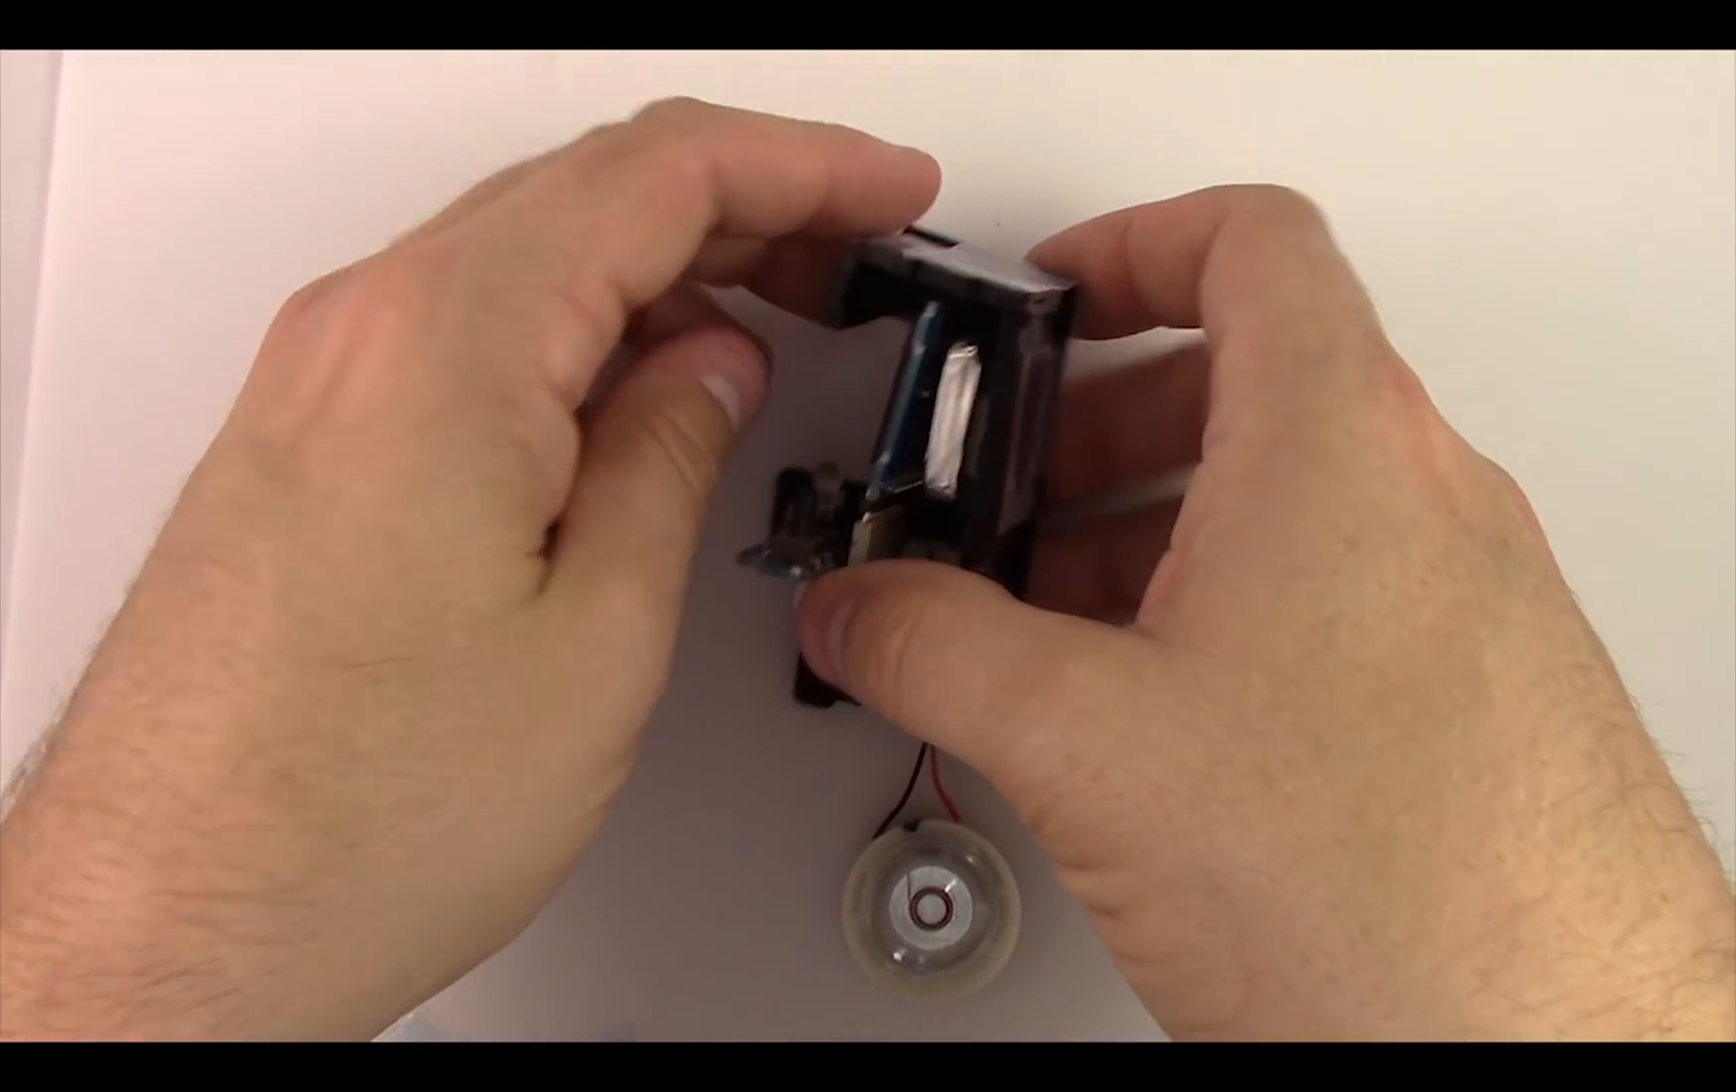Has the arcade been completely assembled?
No.